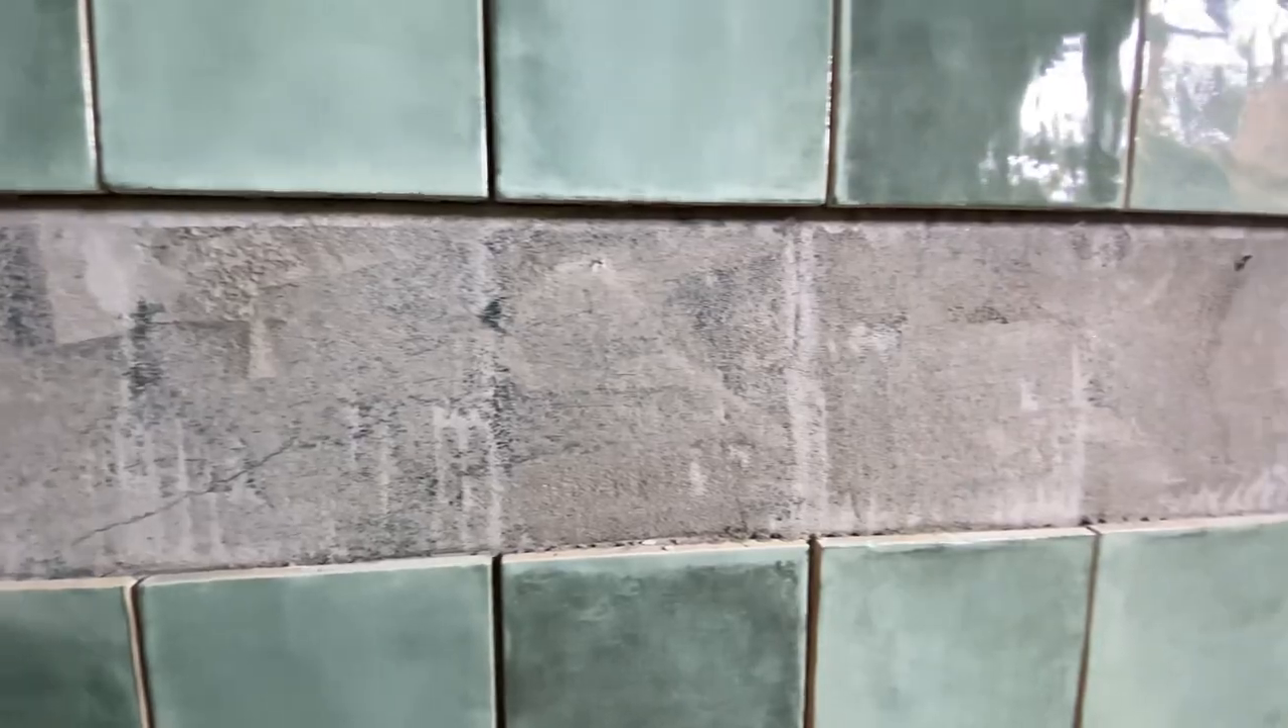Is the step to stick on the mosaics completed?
No.